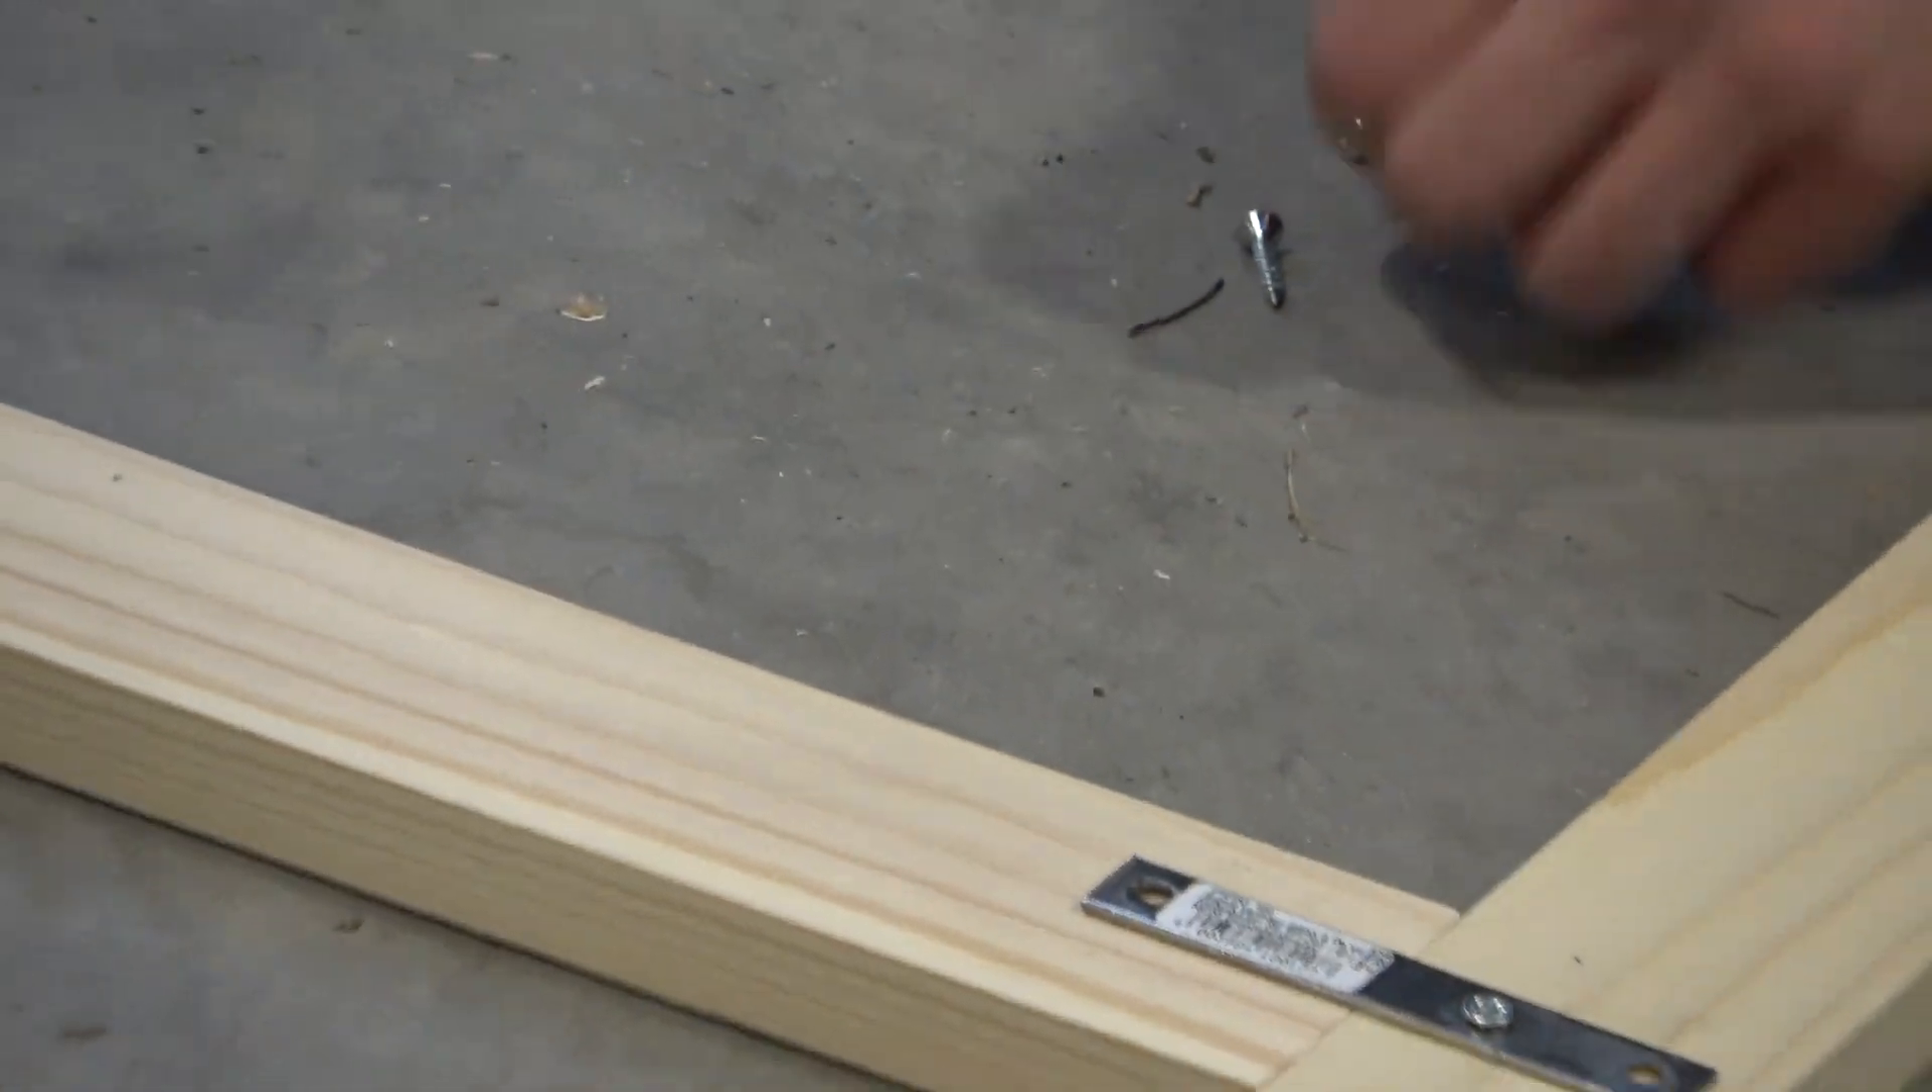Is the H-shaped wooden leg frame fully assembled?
No.